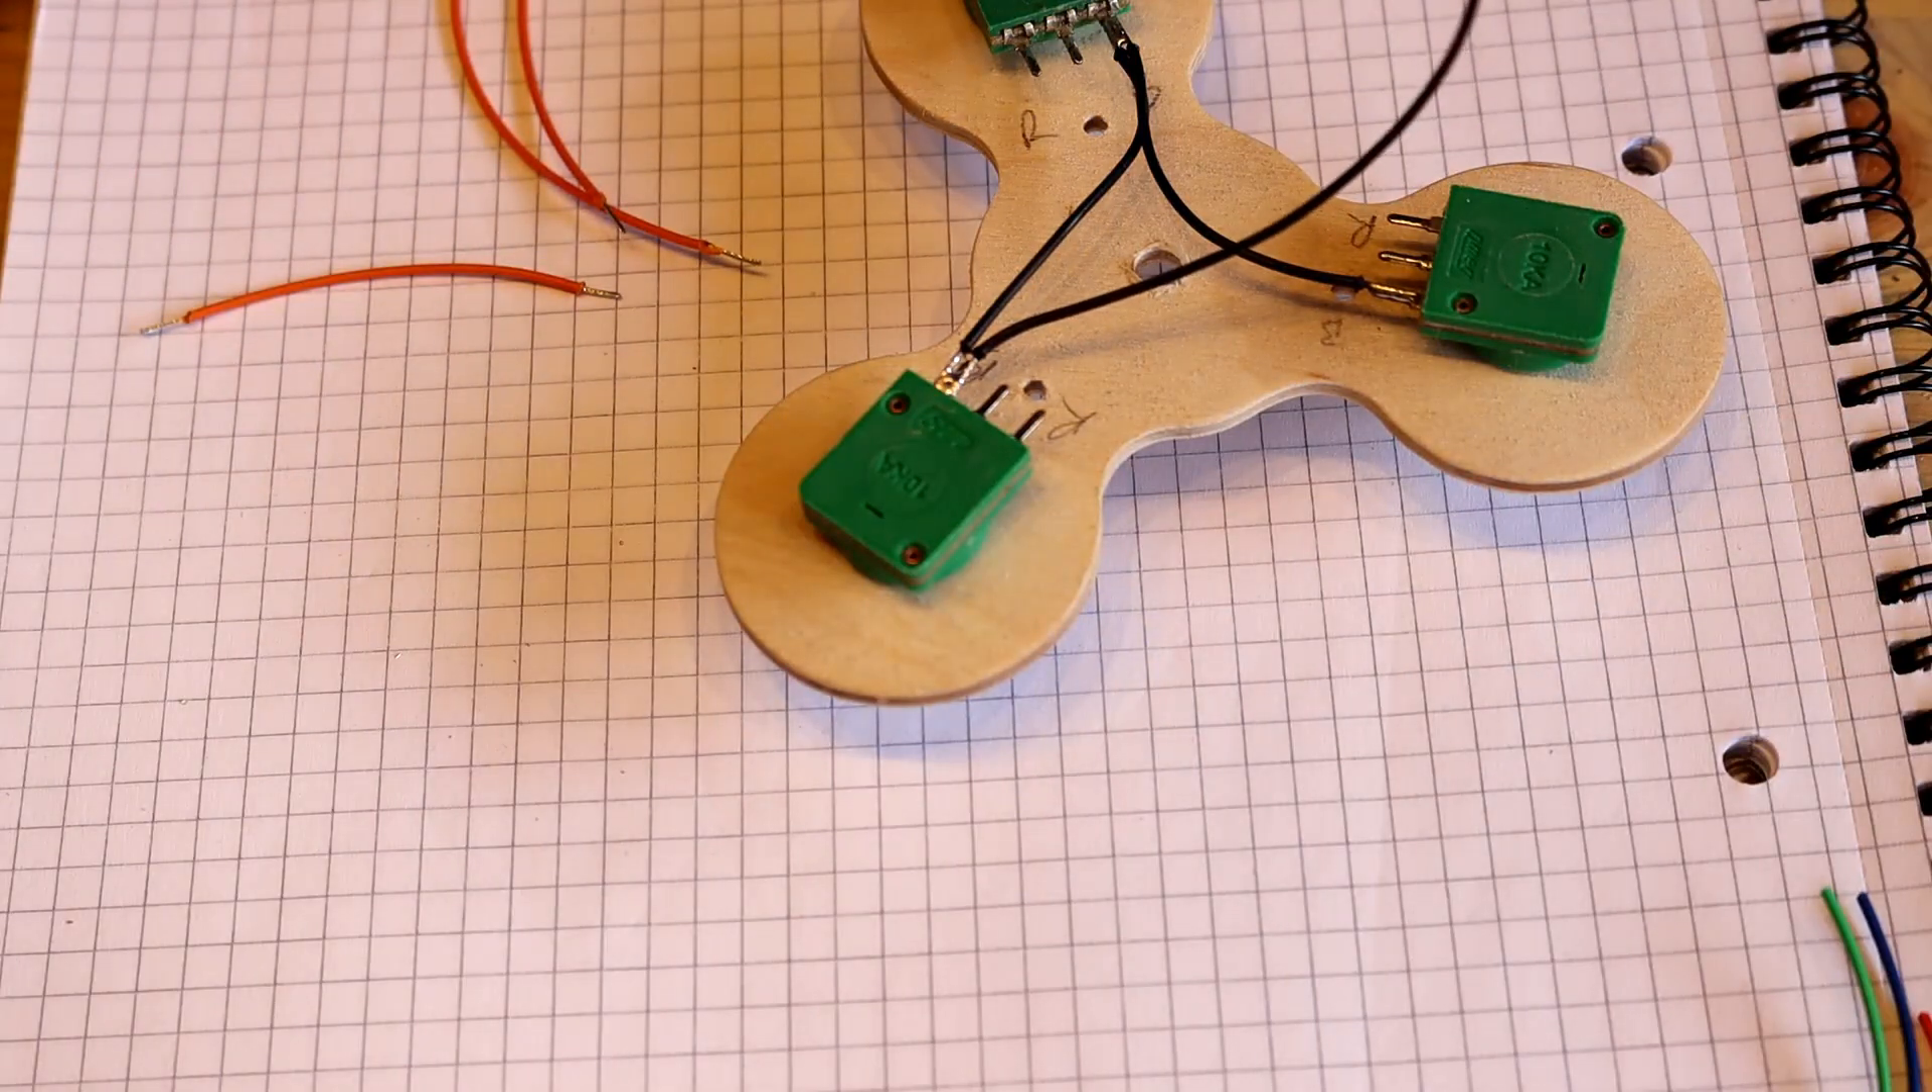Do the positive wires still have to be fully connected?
Yes.